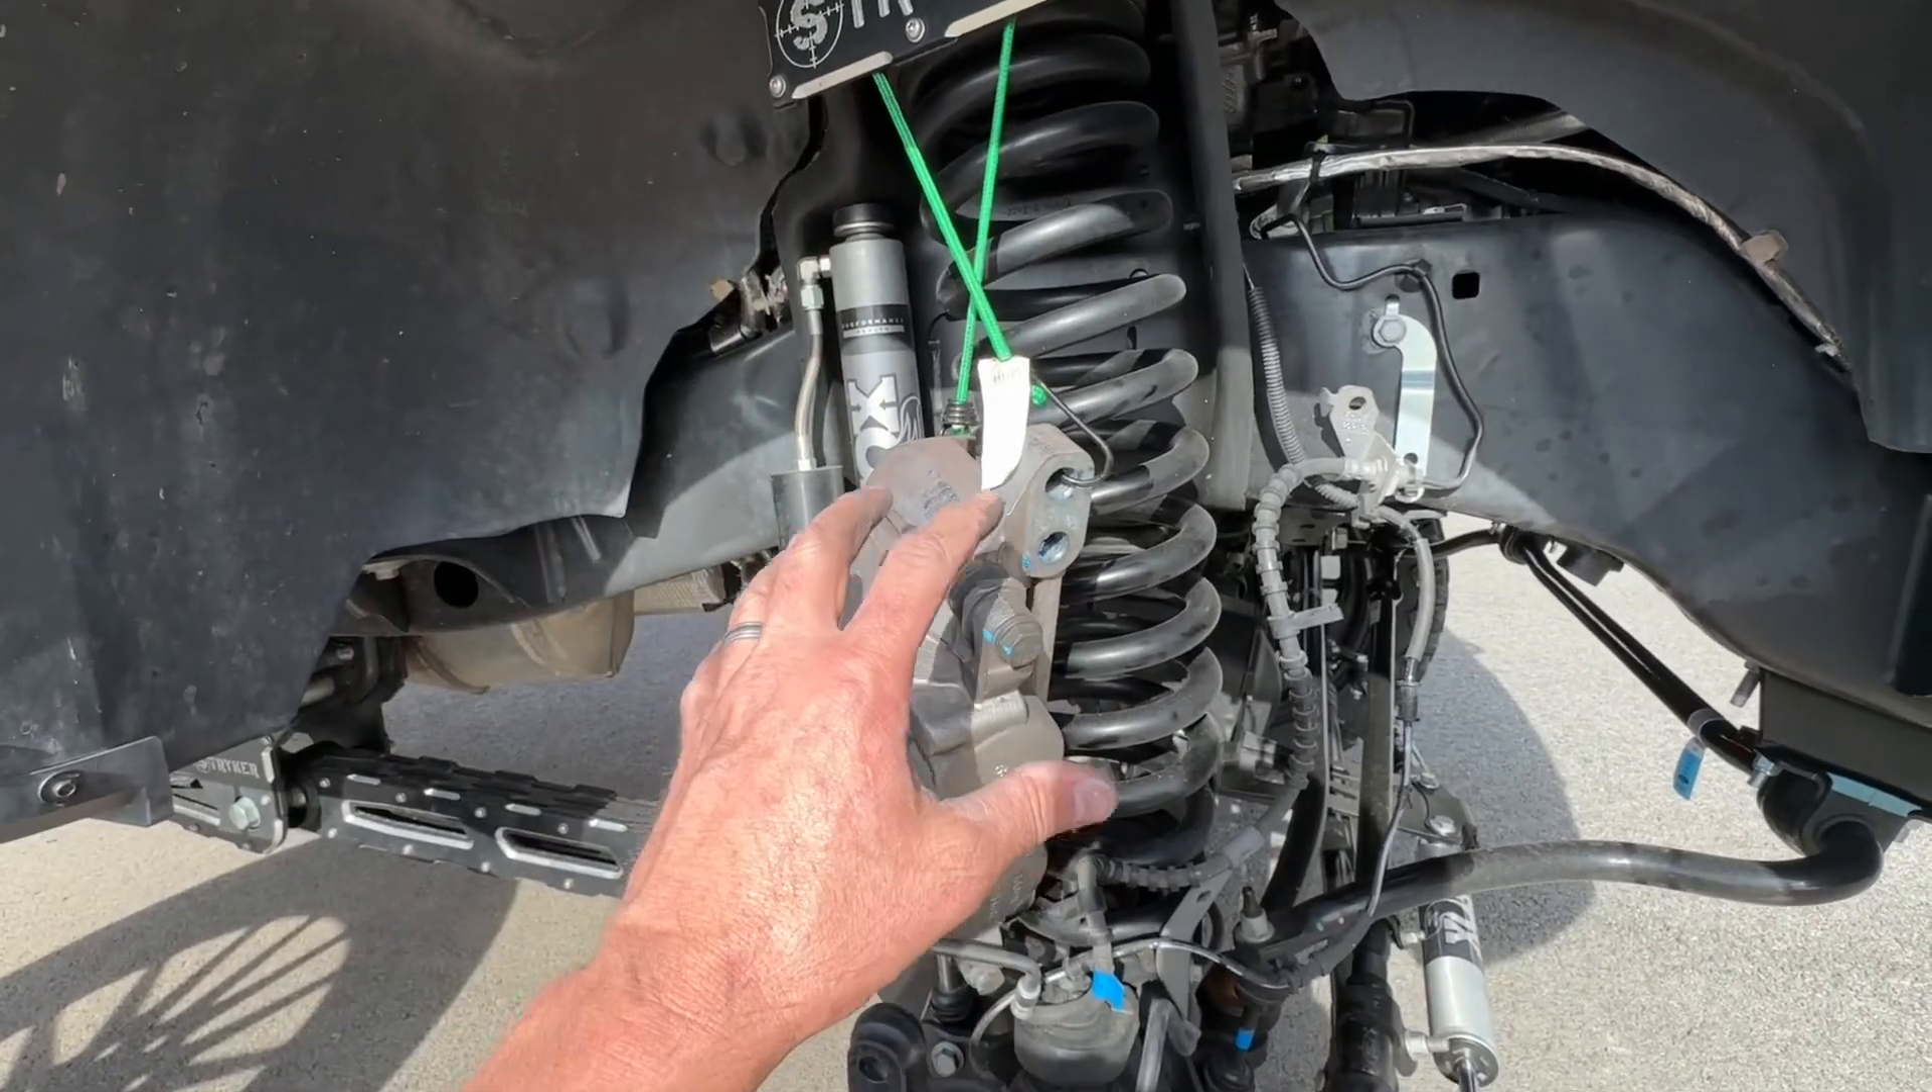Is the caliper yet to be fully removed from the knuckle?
No.